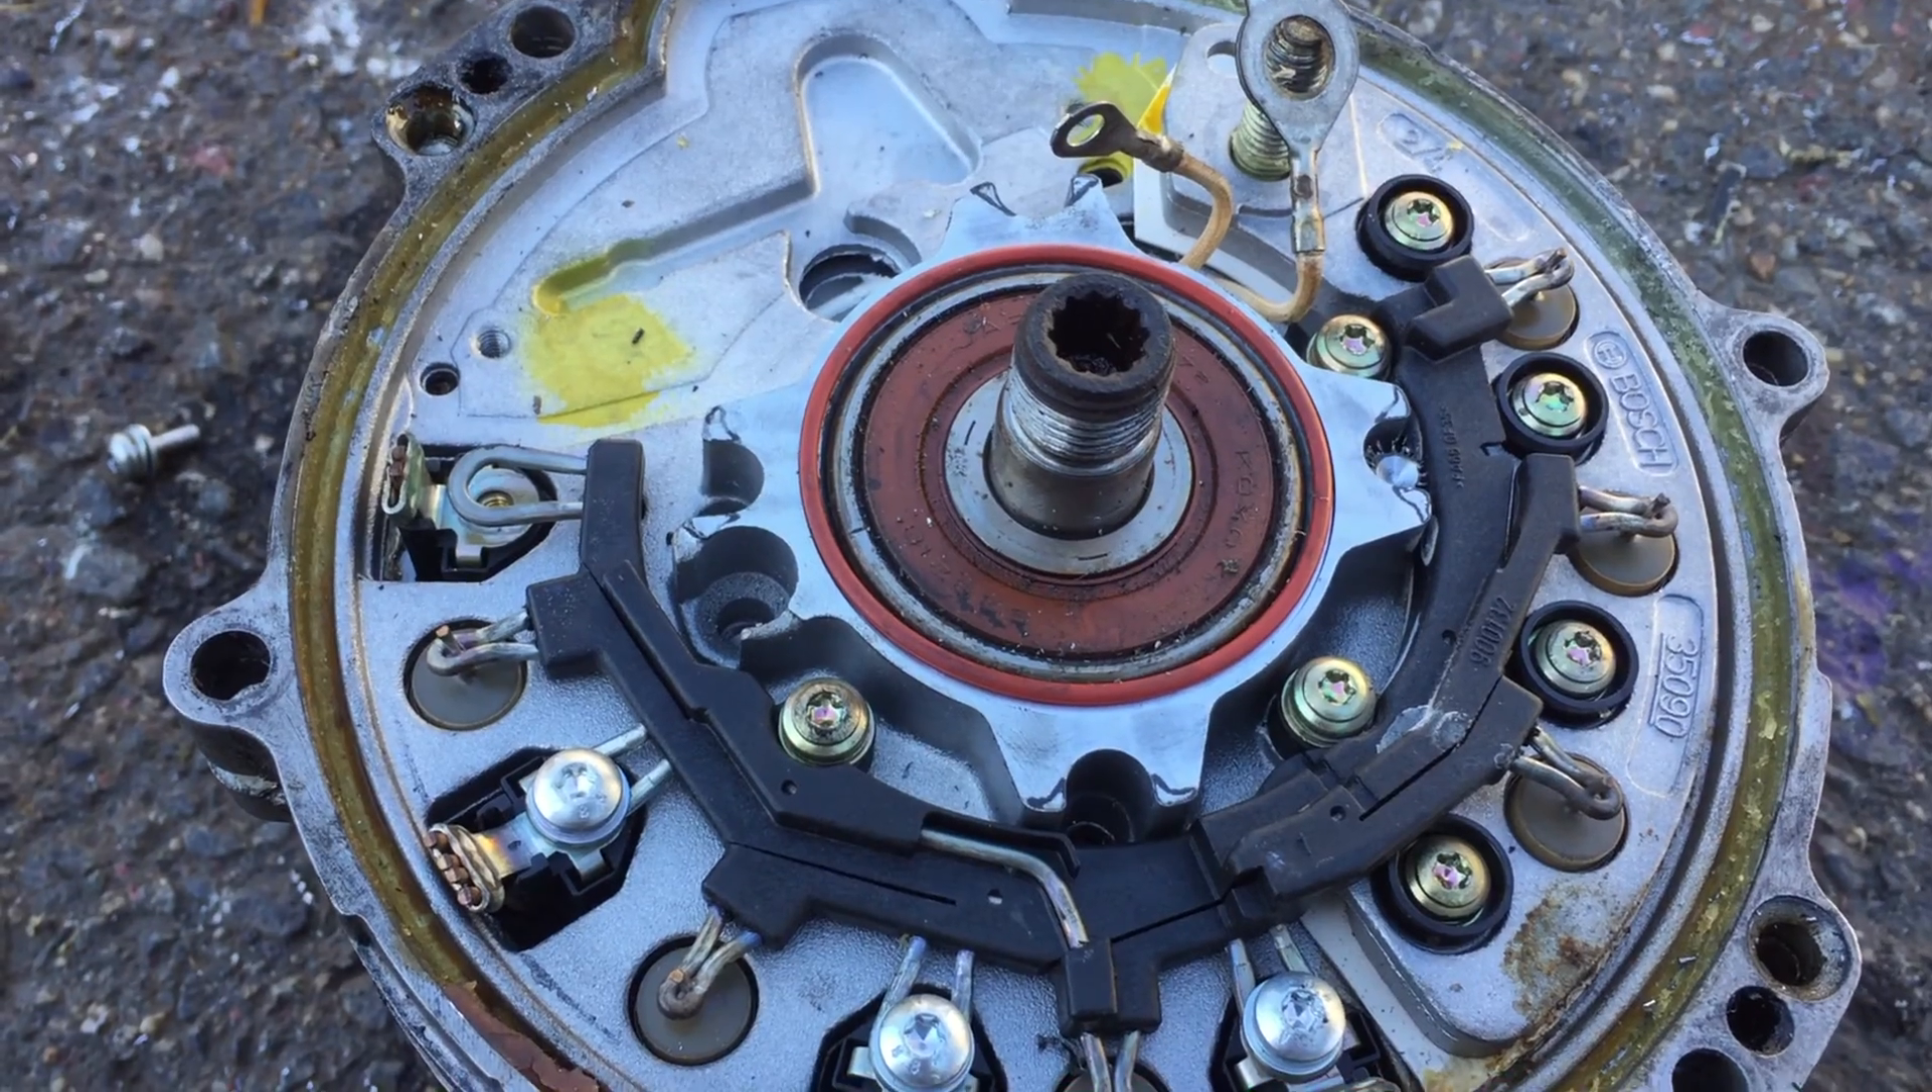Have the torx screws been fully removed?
No.